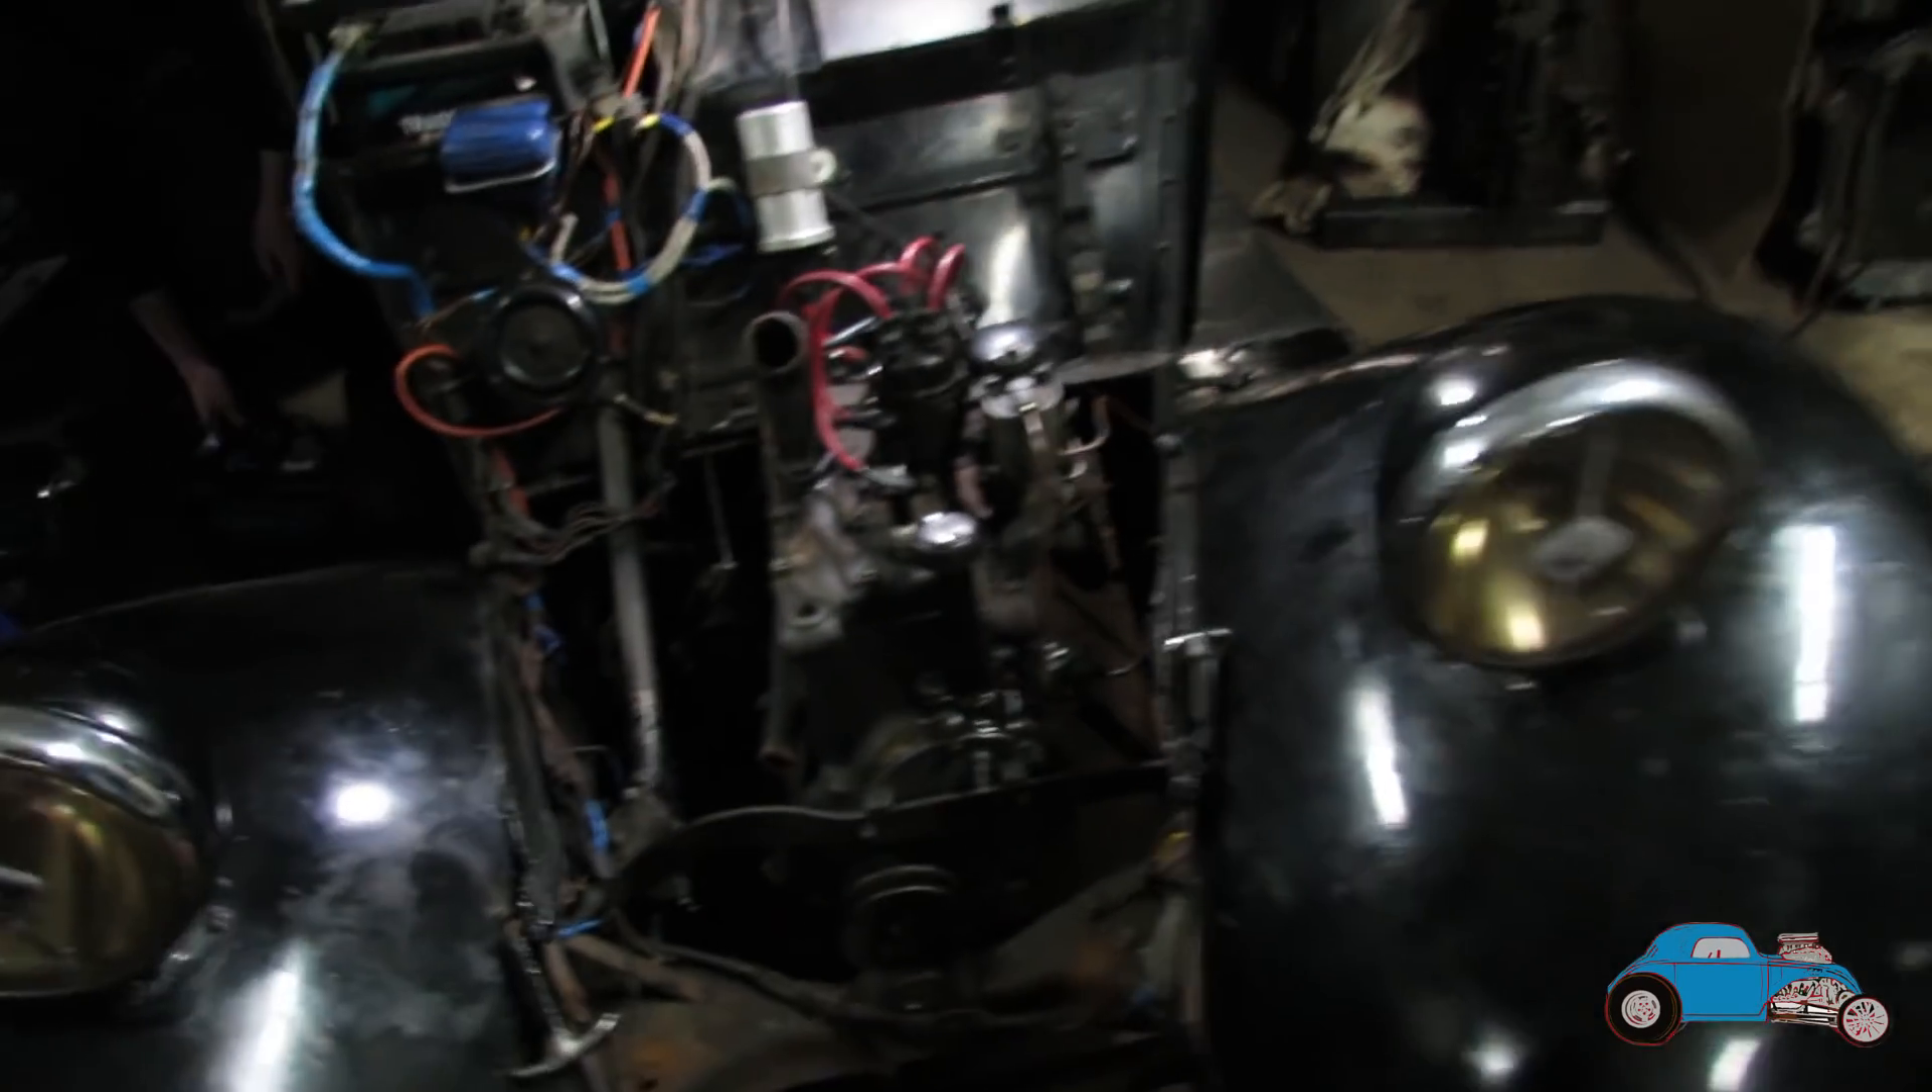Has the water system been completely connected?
No.